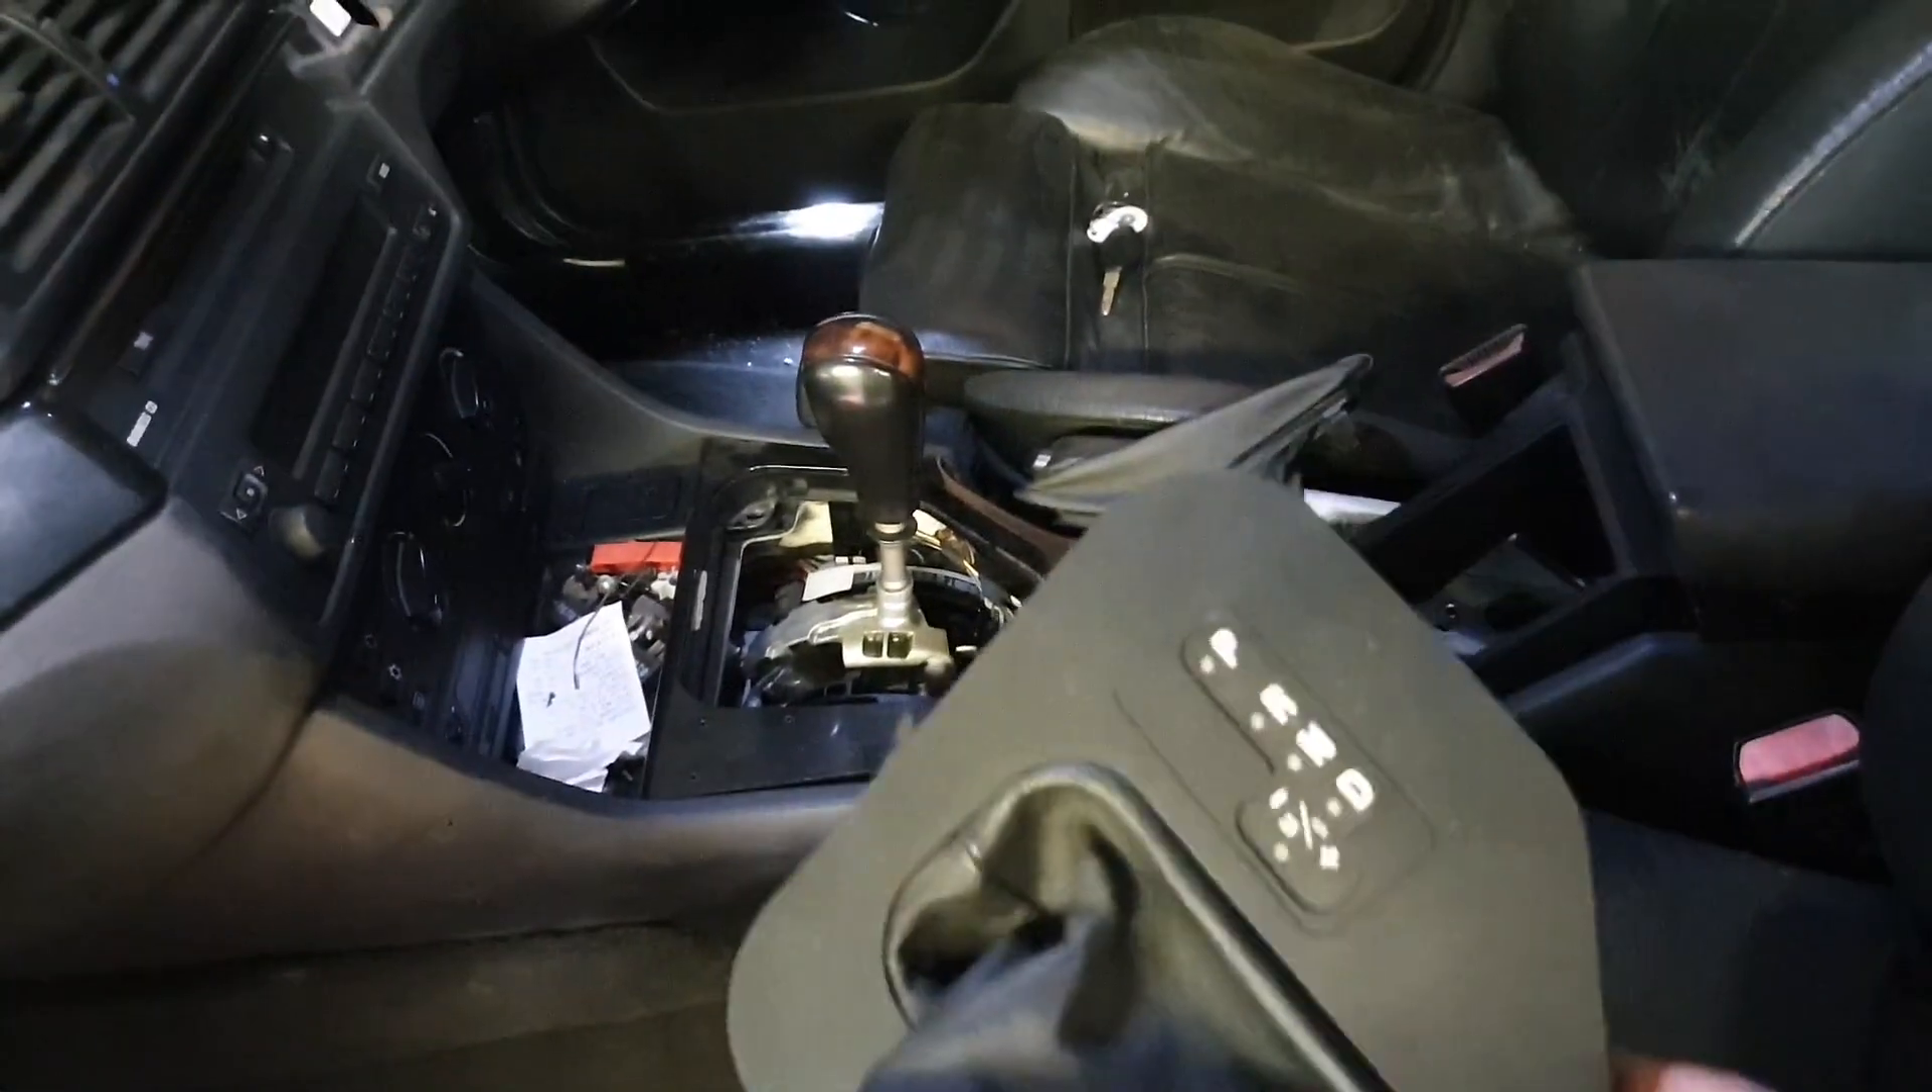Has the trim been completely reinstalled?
No.